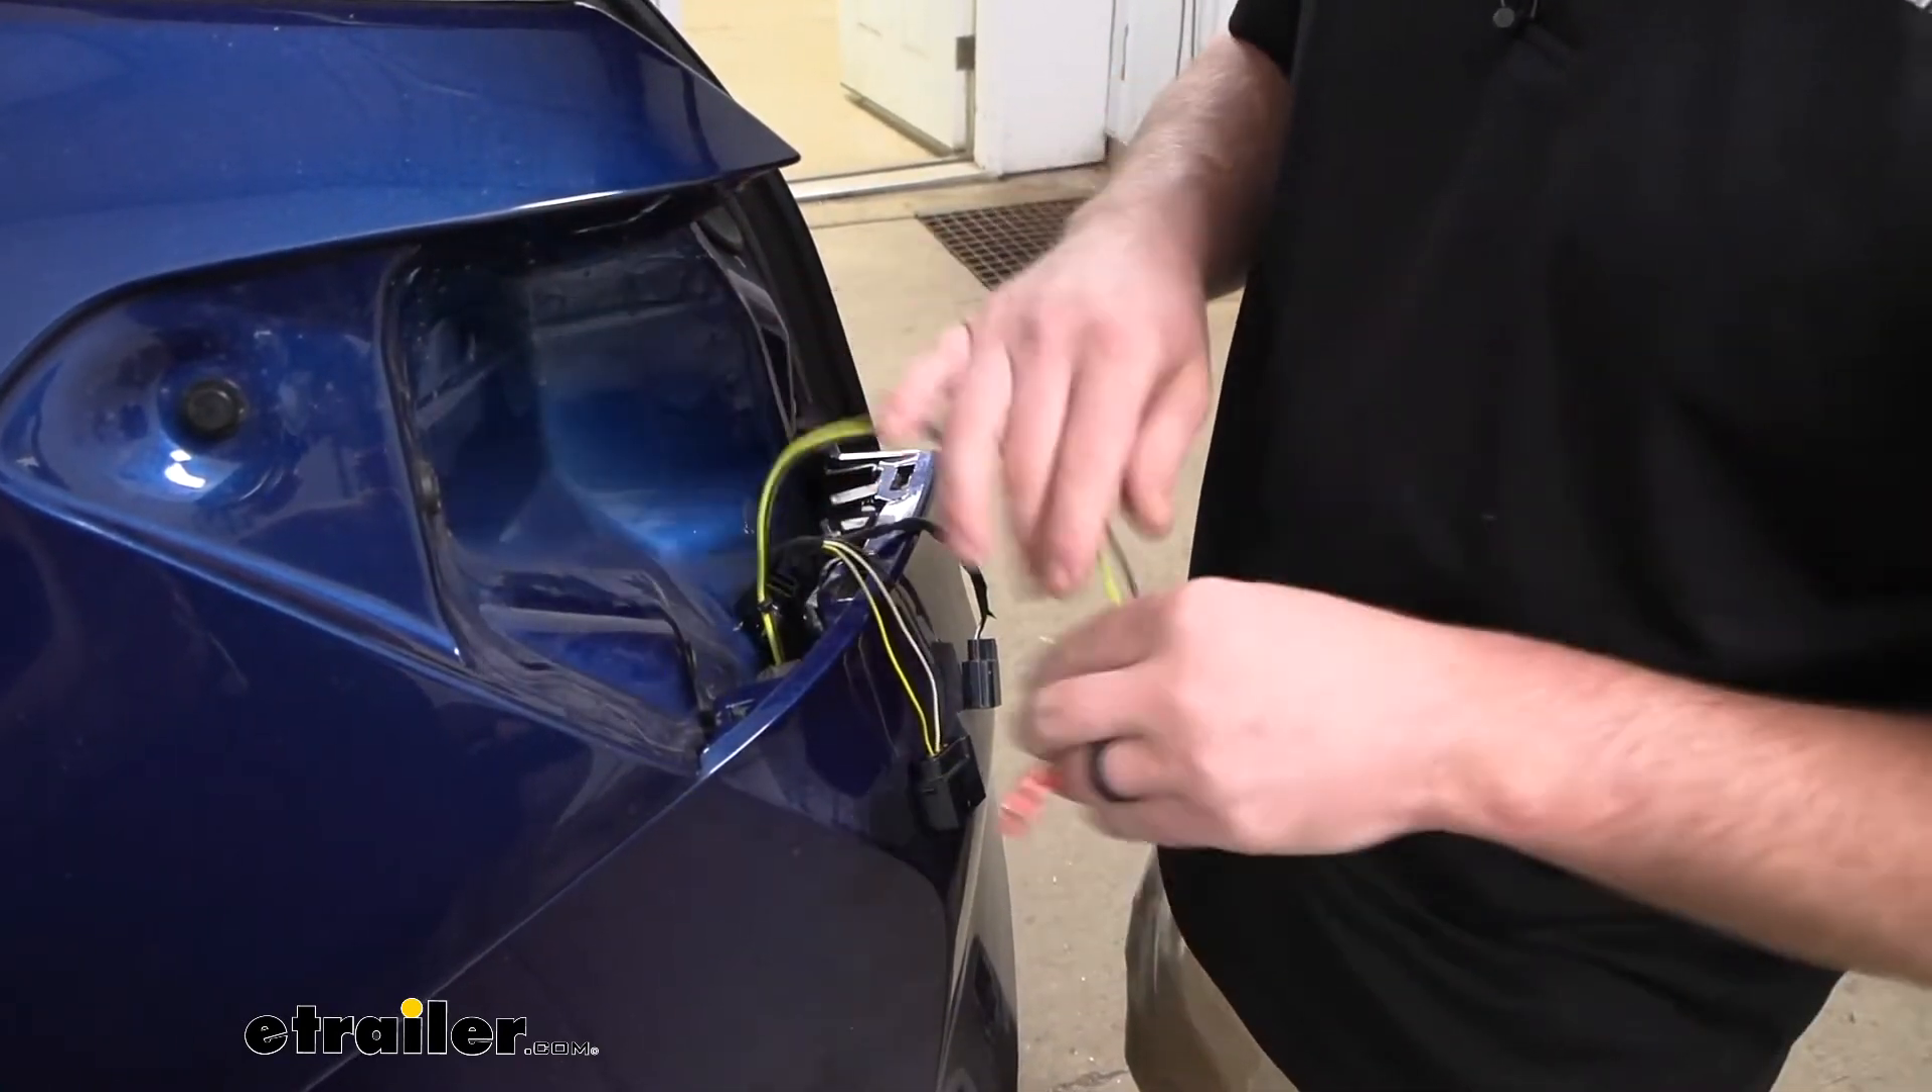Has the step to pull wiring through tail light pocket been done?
Yes.